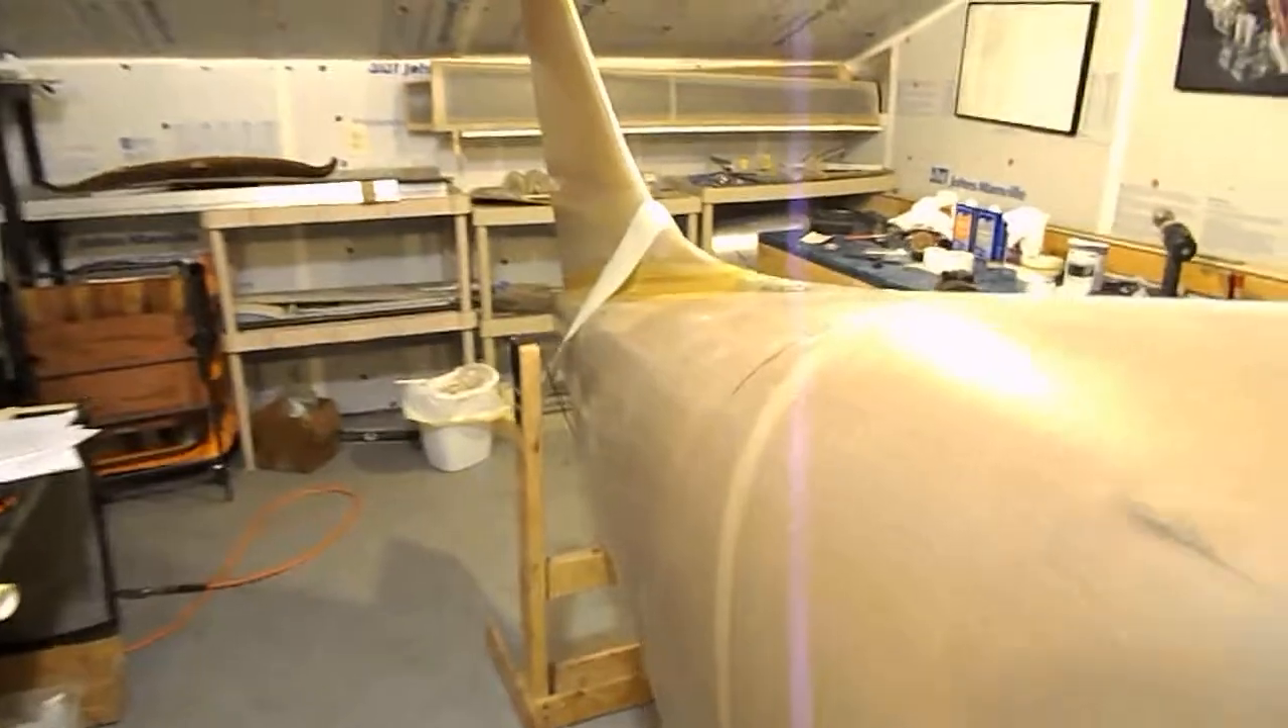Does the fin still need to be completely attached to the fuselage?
No.